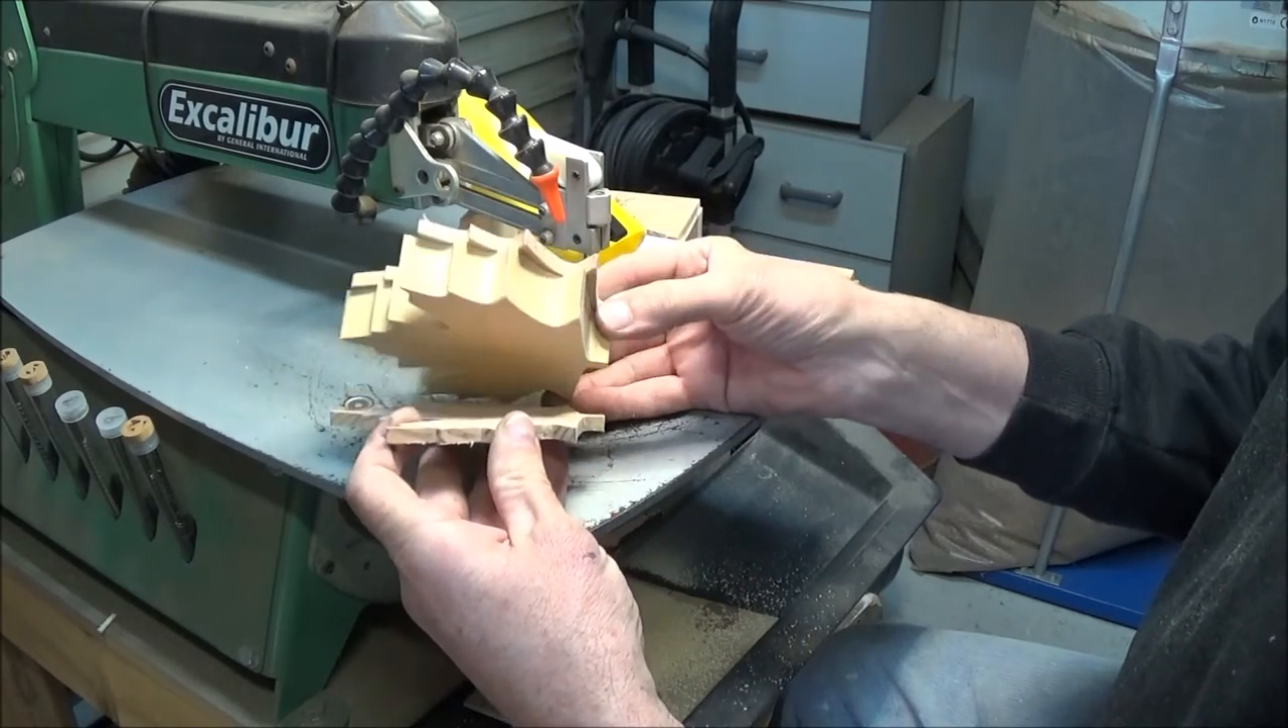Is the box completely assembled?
No.